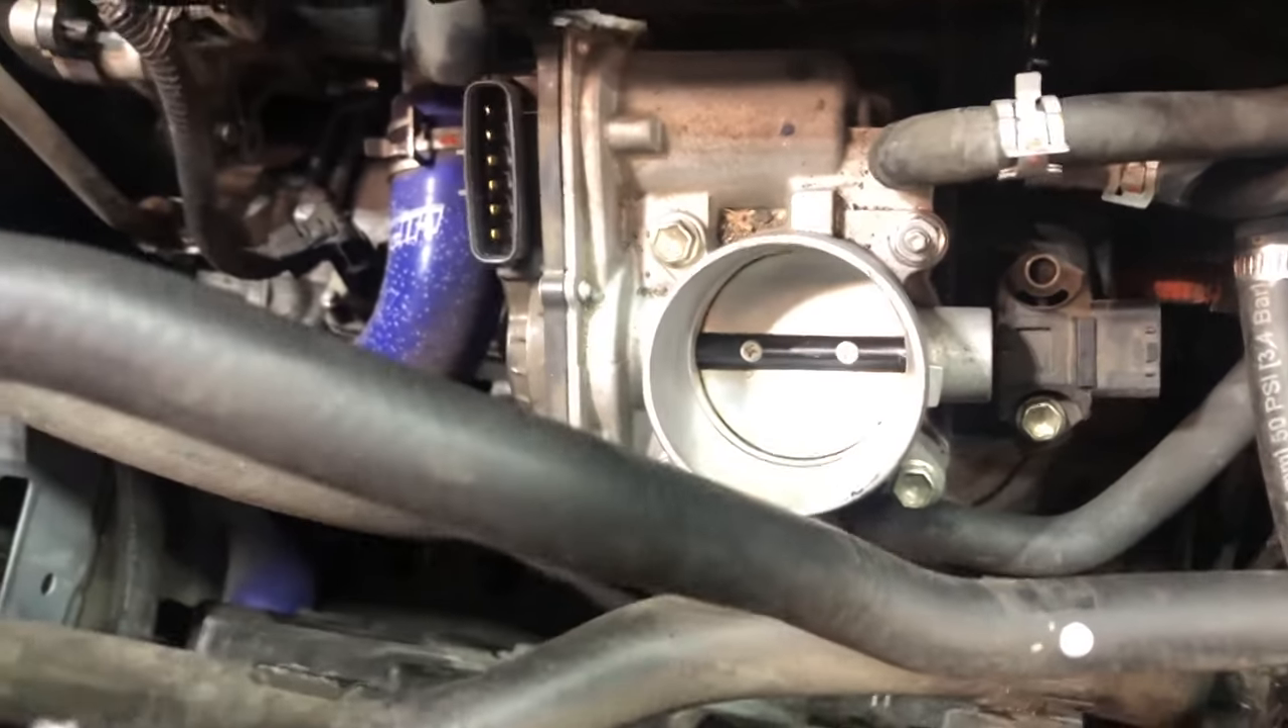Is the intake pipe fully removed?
Yes.